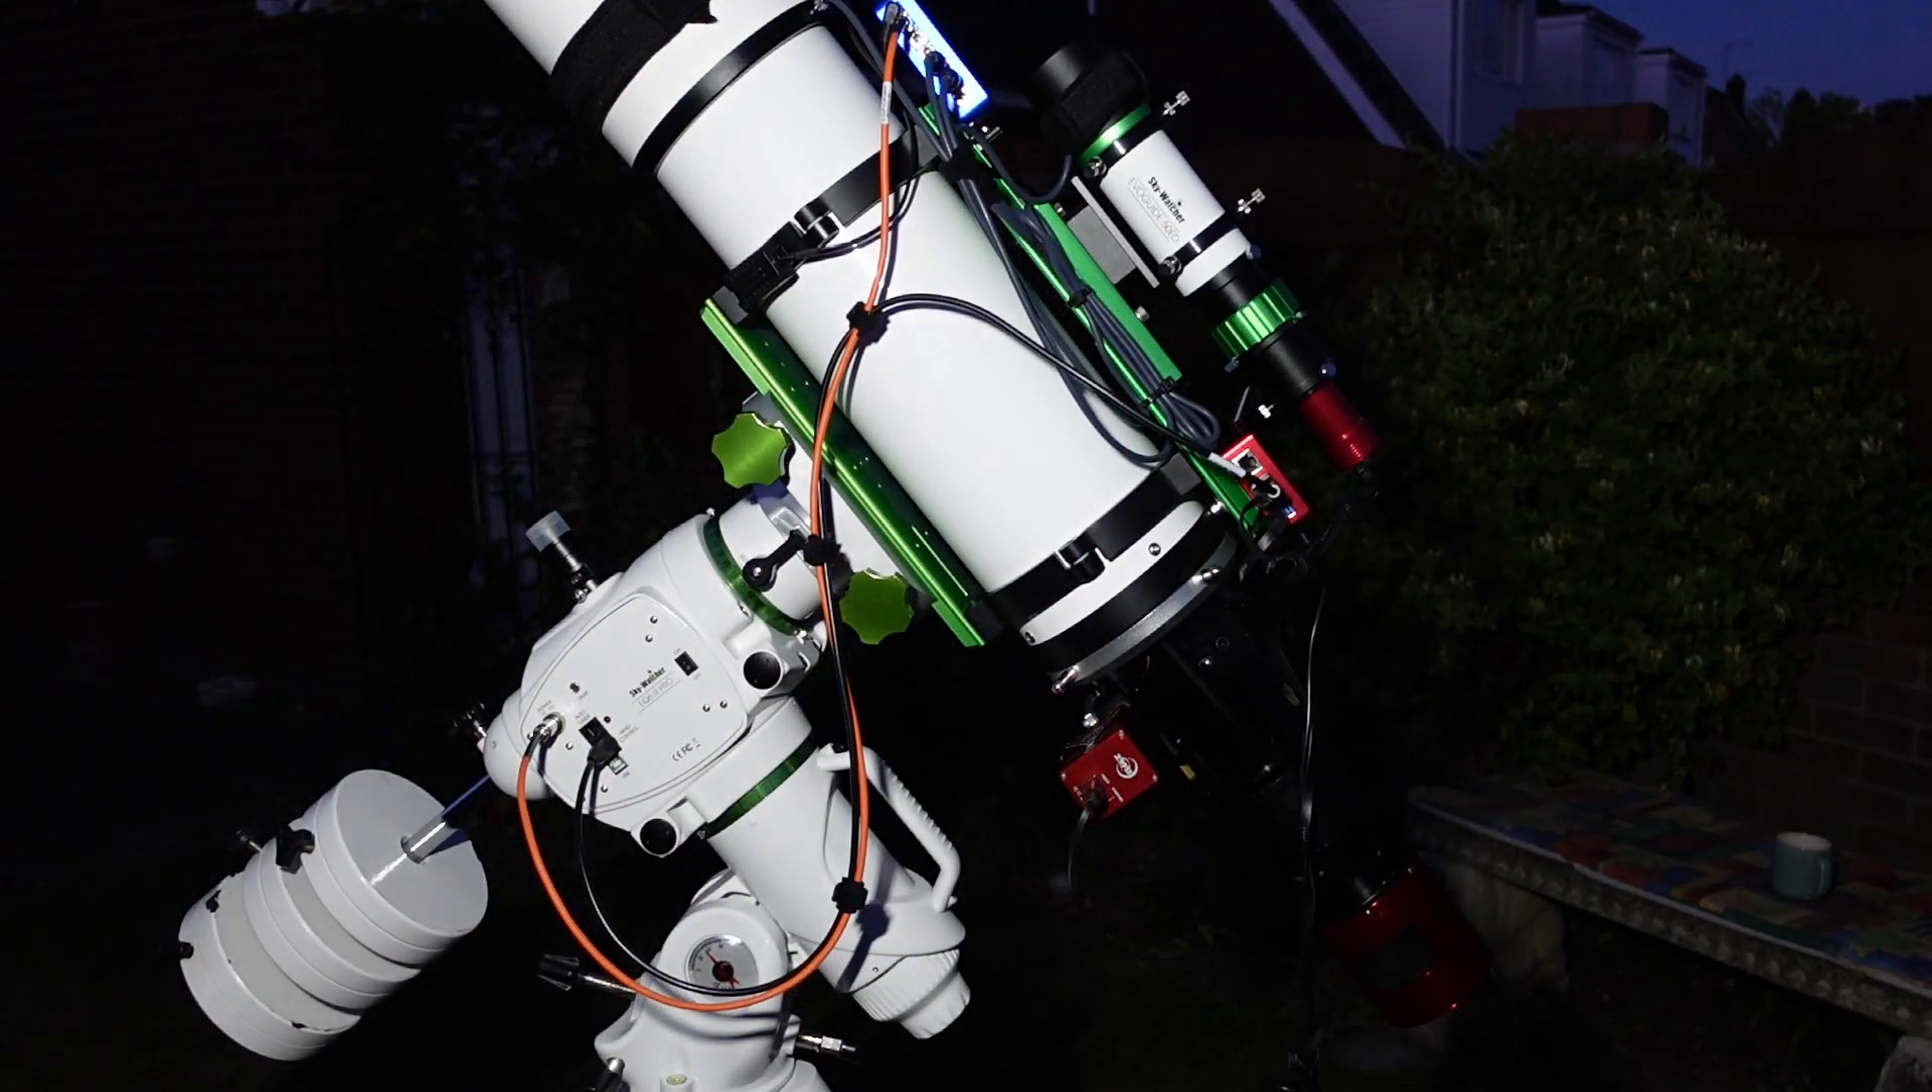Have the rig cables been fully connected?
Yes.